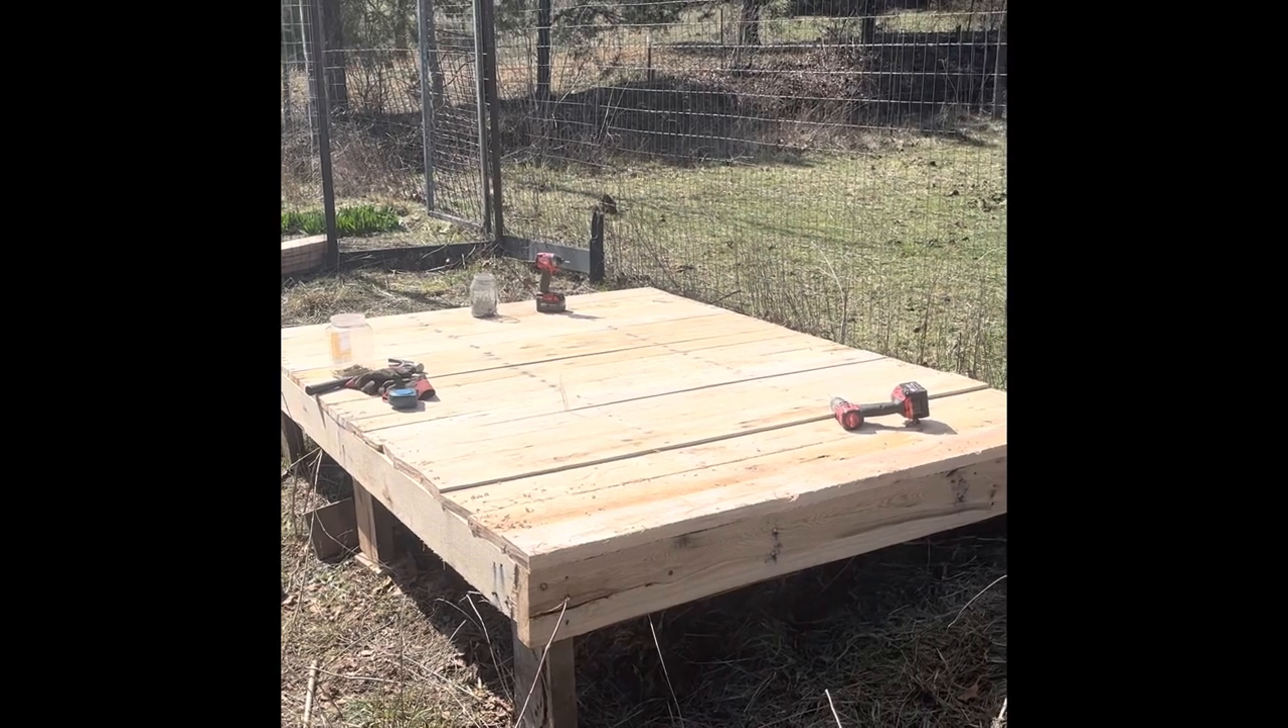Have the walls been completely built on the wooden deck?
No.